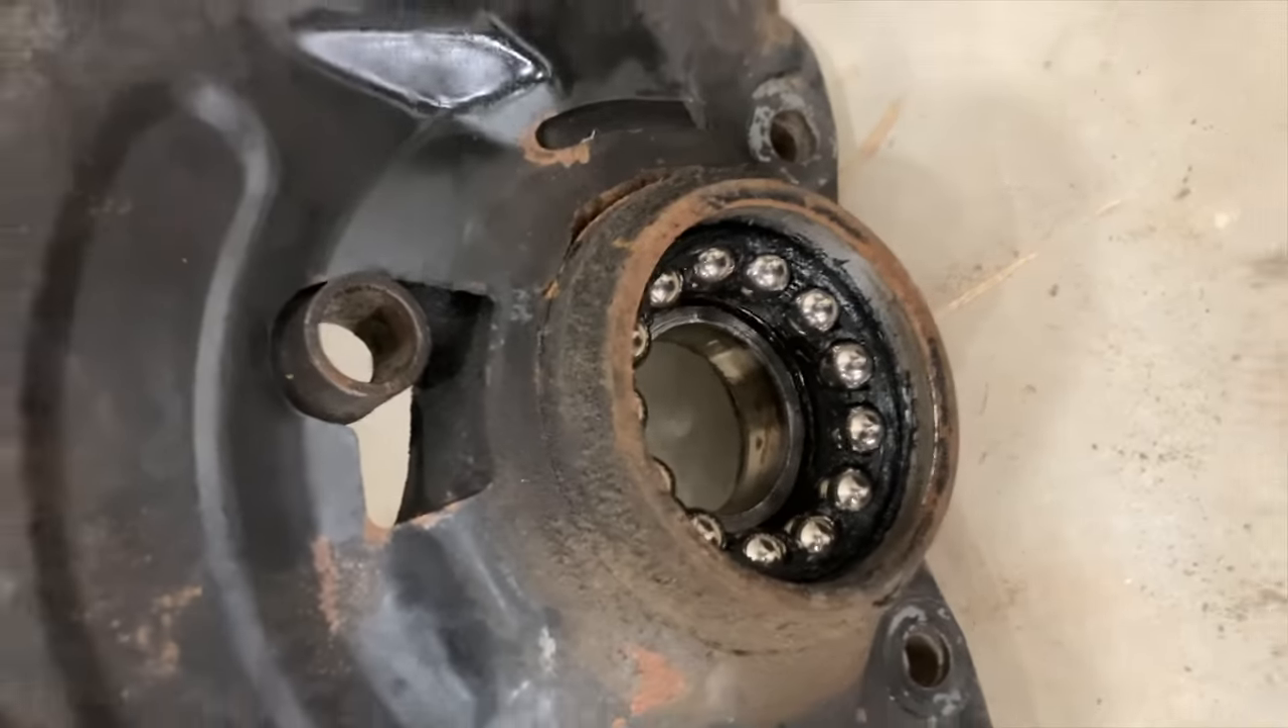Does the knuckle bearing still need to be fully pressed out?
Yes.